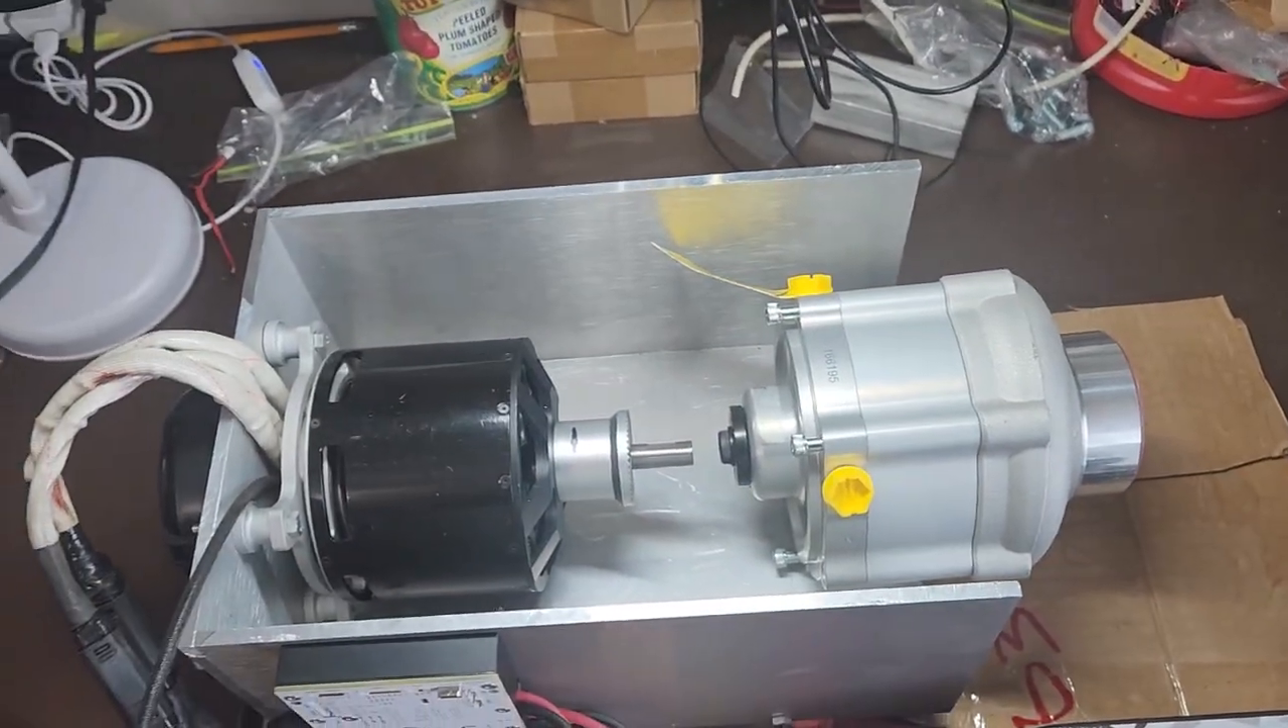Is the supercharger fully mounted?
No.